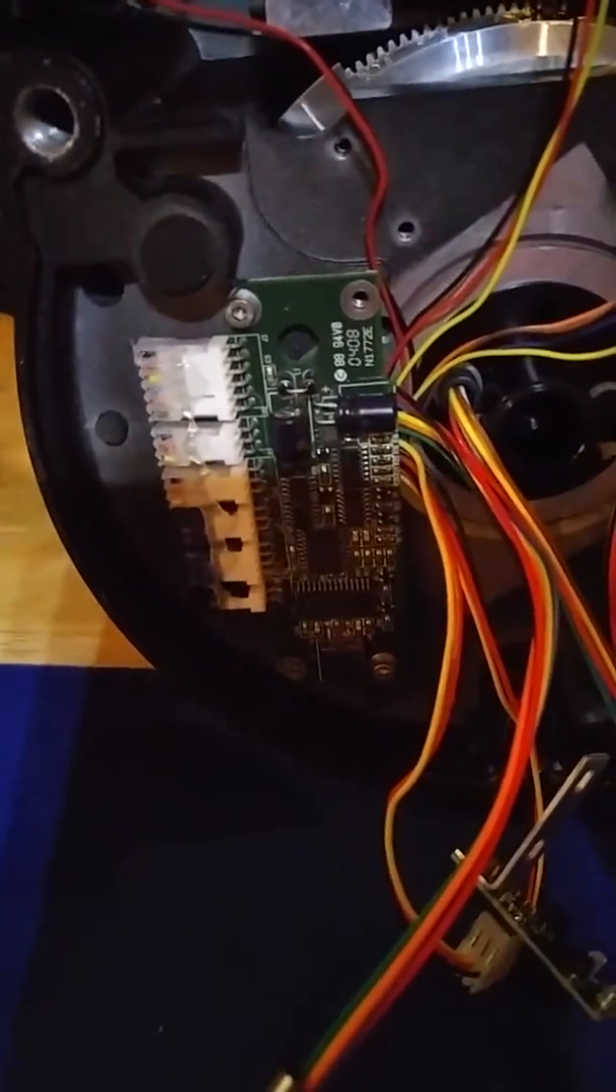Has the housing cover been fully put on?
No.